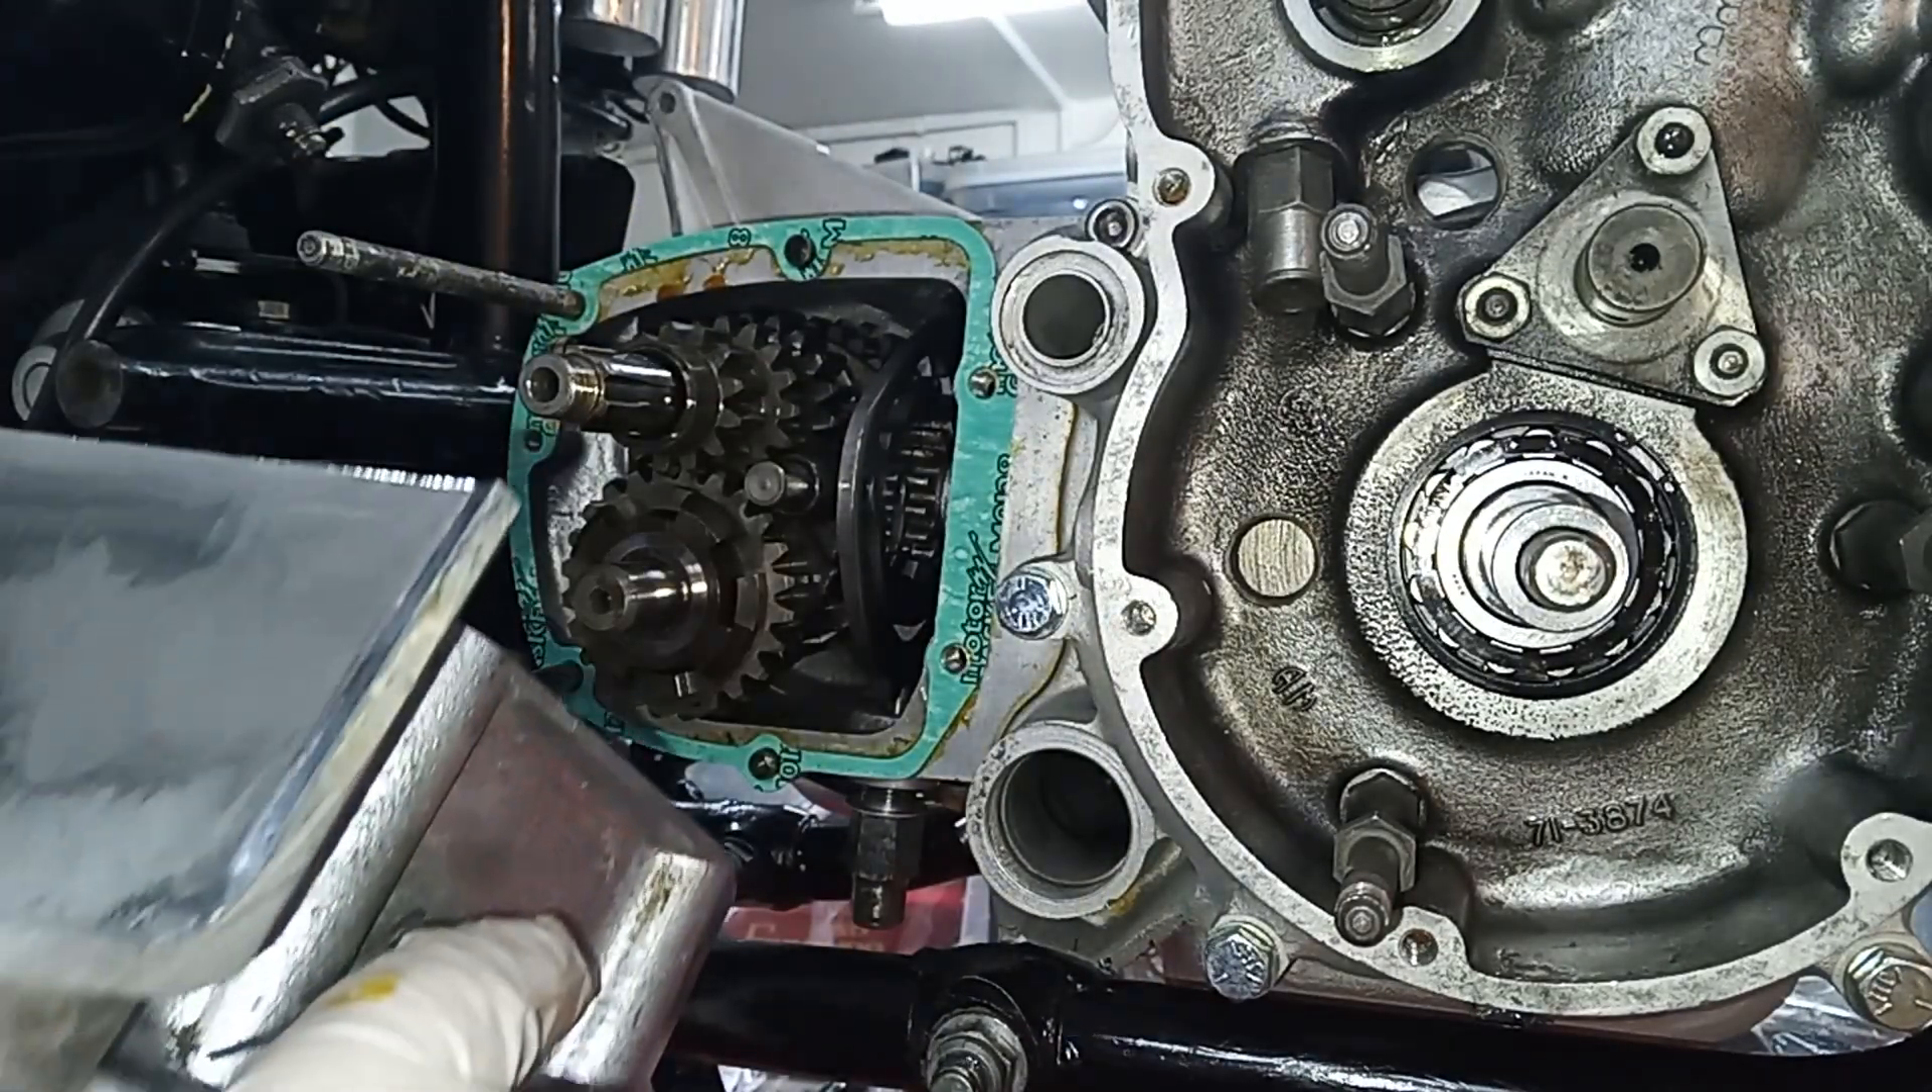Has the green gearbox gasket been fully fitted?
Yes.